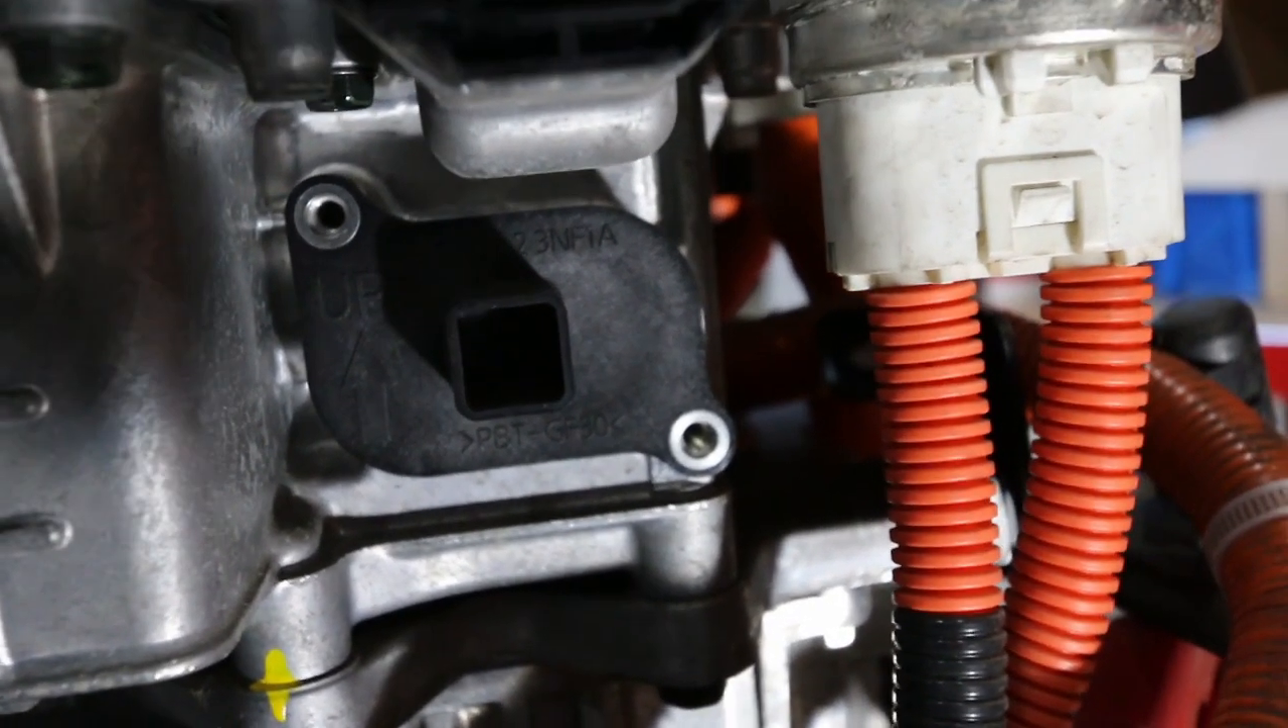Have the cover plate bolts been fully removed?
Yes.